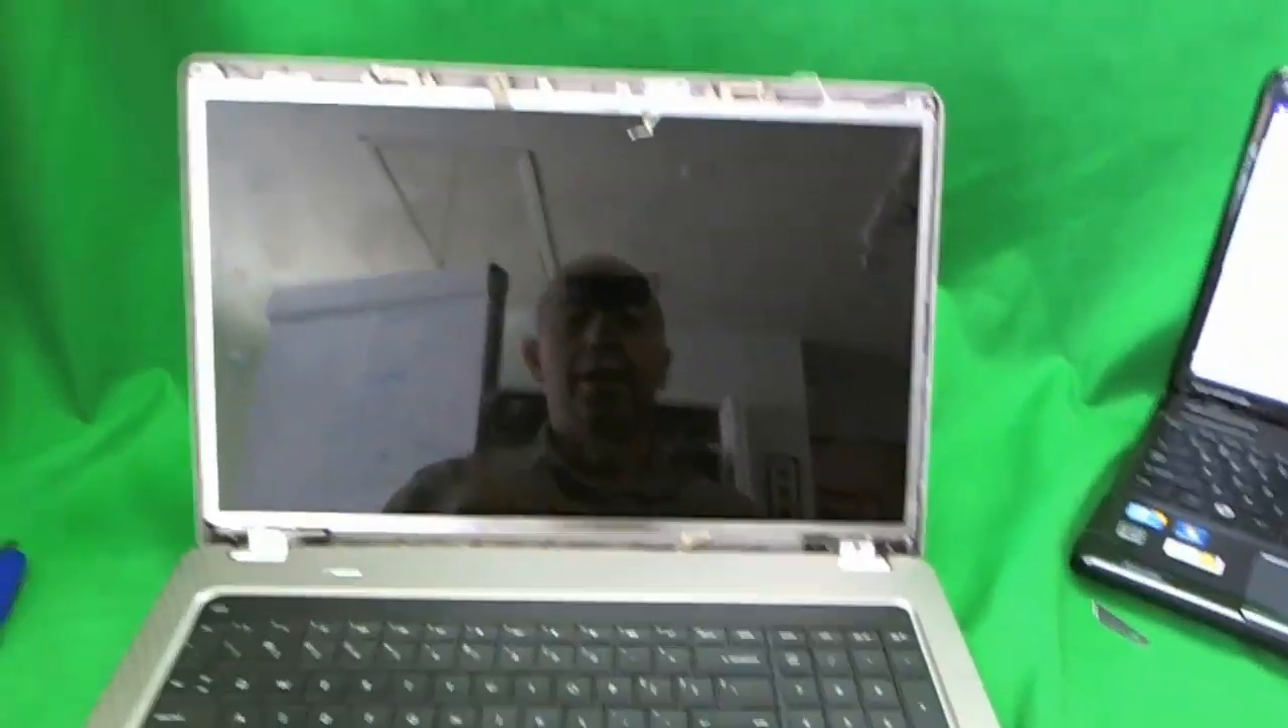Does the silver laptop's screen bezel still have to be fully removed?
No.